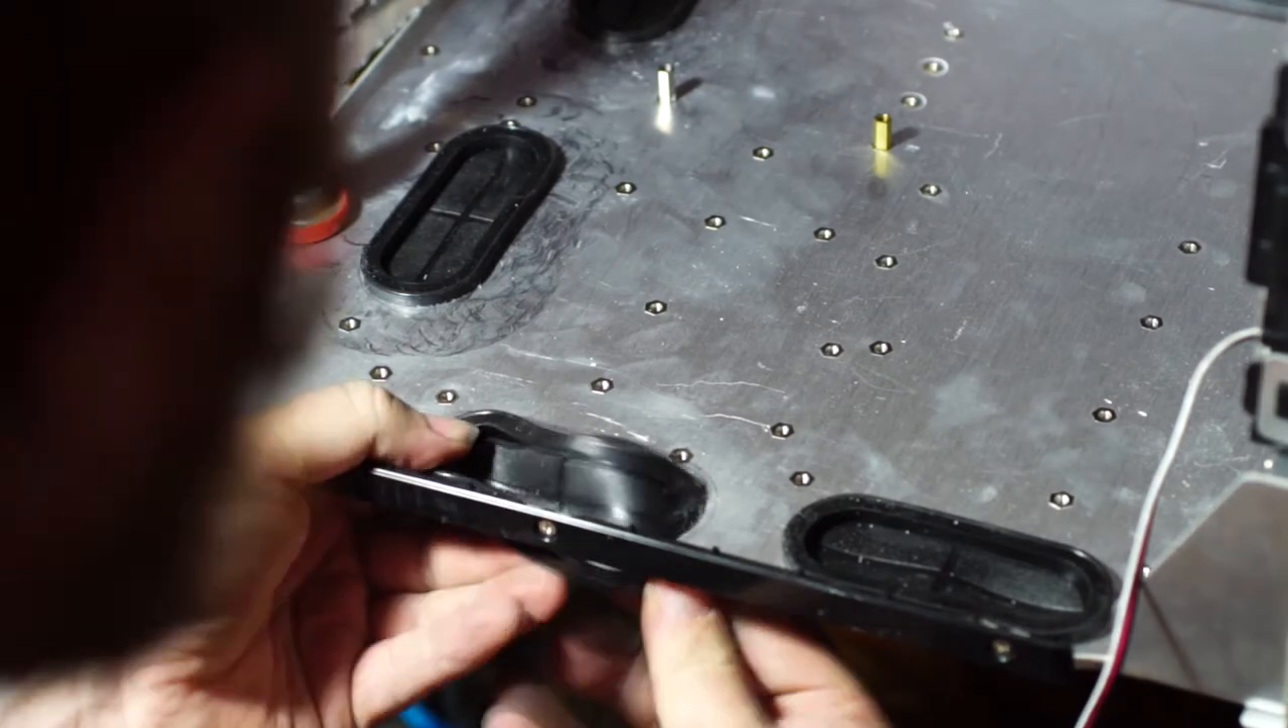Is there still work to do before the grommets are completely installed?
Yes.